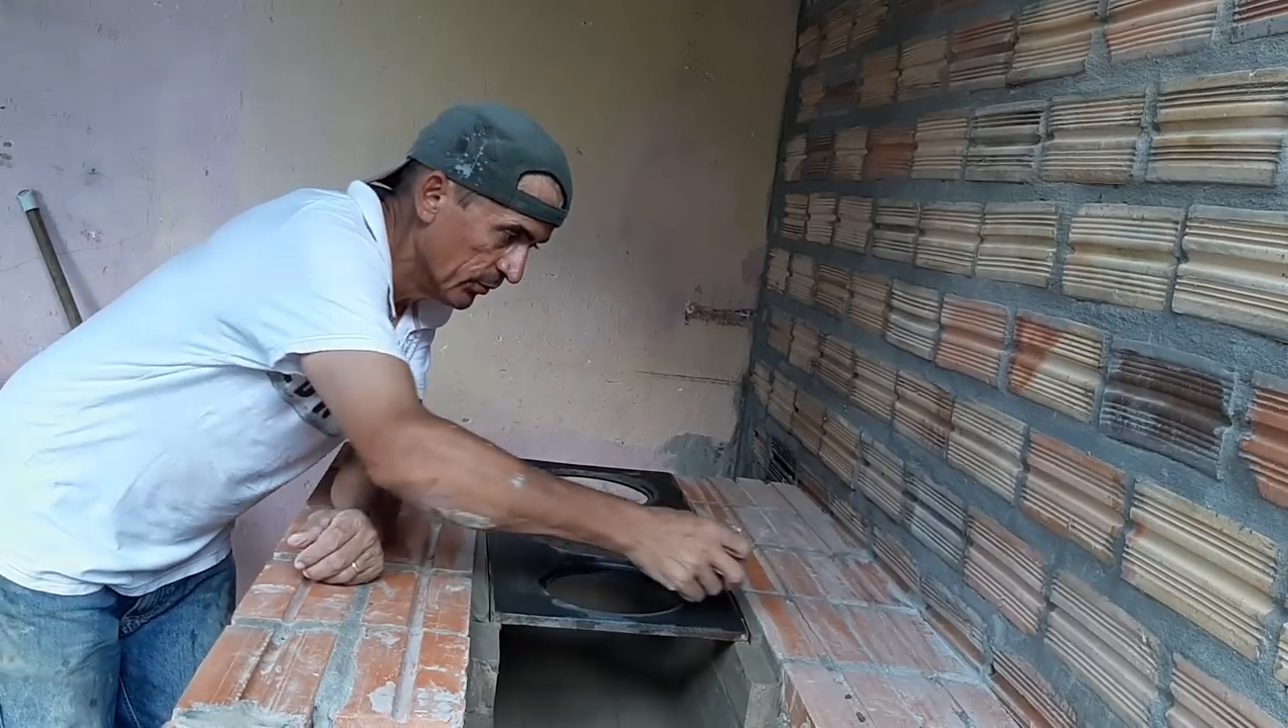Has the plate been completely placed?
Yes.